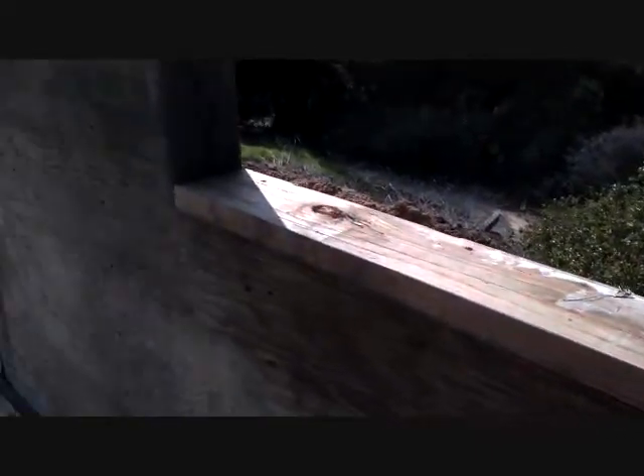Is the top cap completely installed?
Yes.